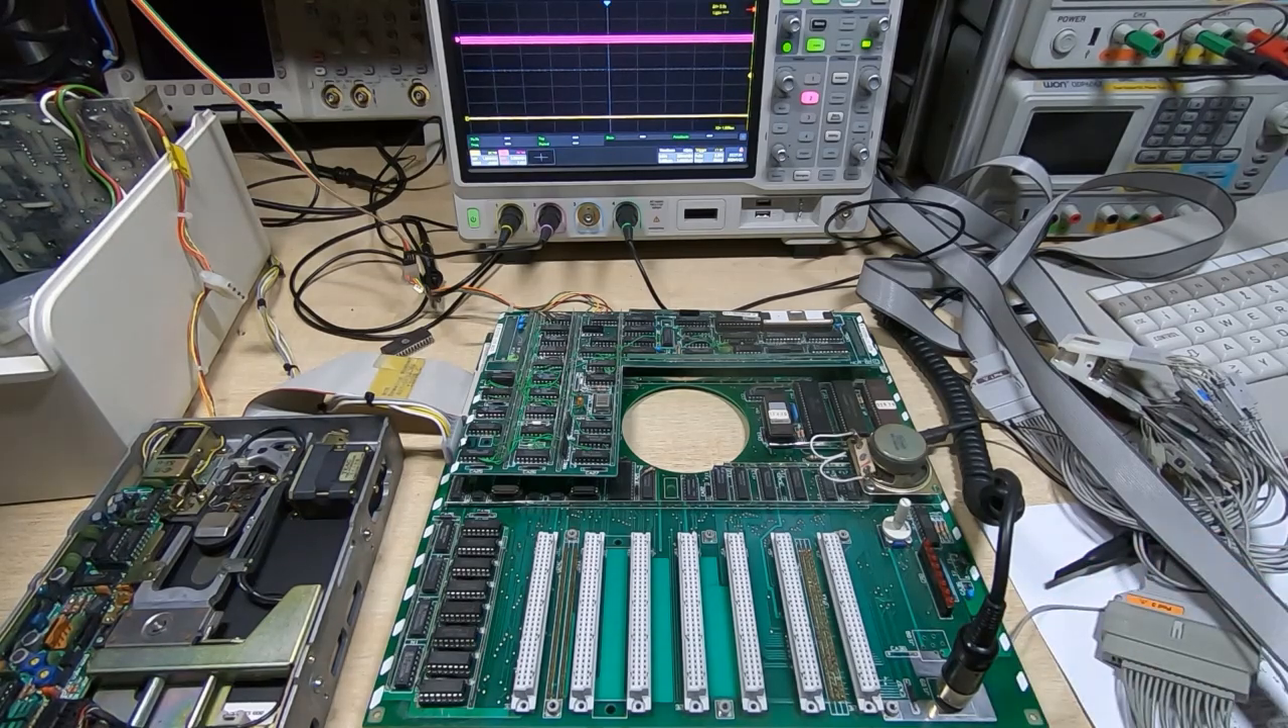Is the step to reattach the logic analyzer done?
No.